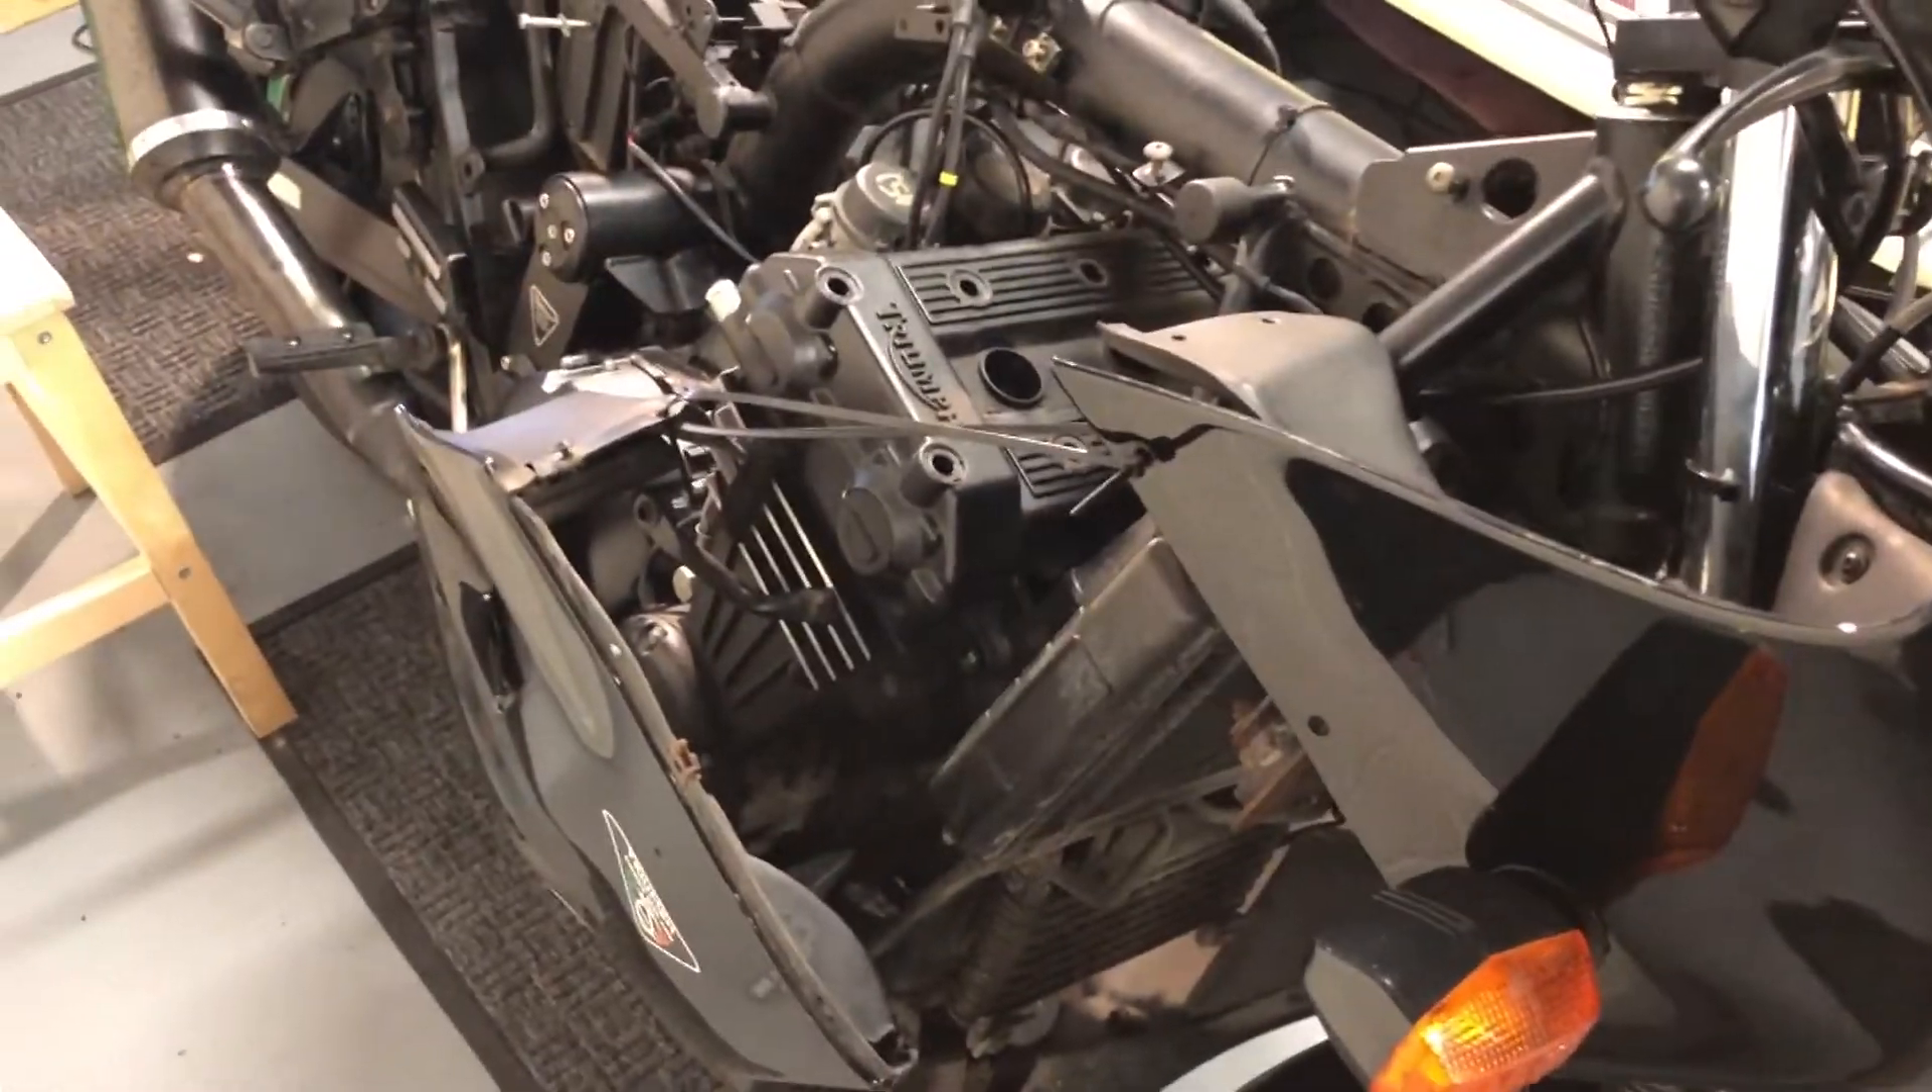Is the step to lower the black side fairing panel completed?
Yes.